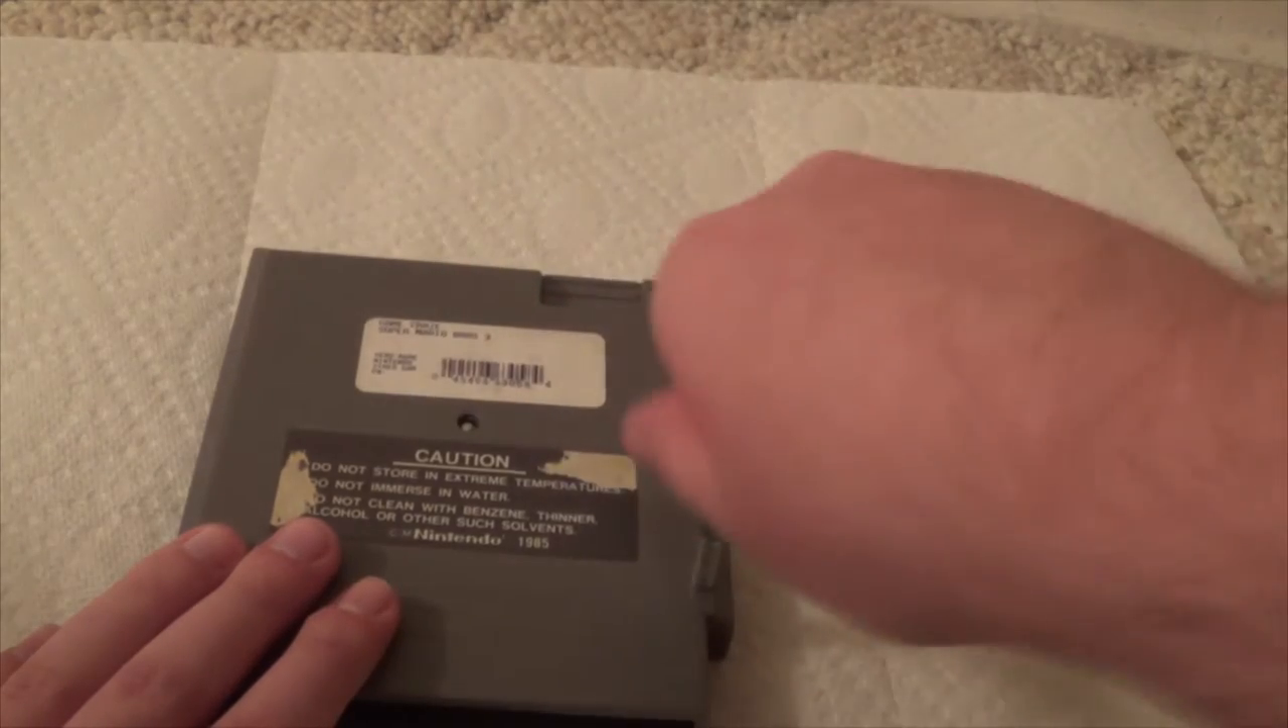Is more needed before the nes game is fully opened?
Yes.